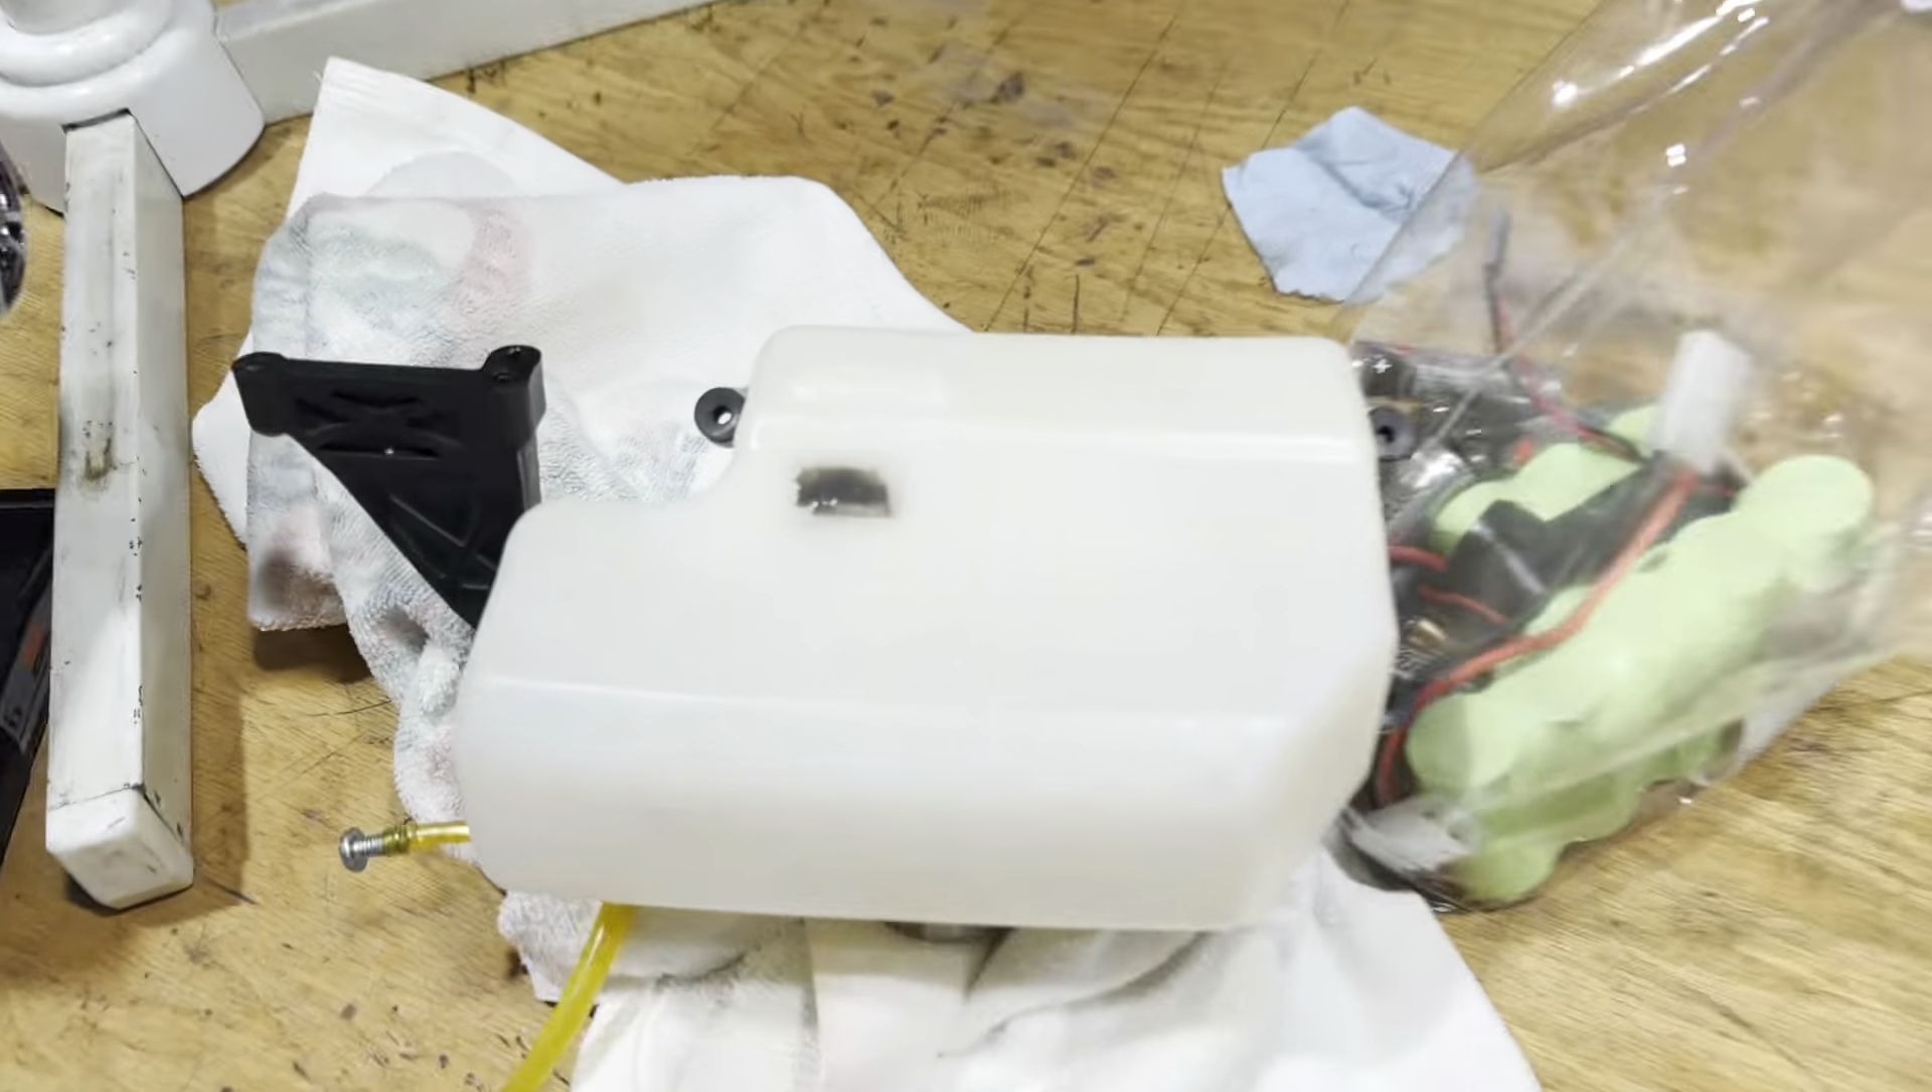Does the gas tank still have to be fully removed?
No.